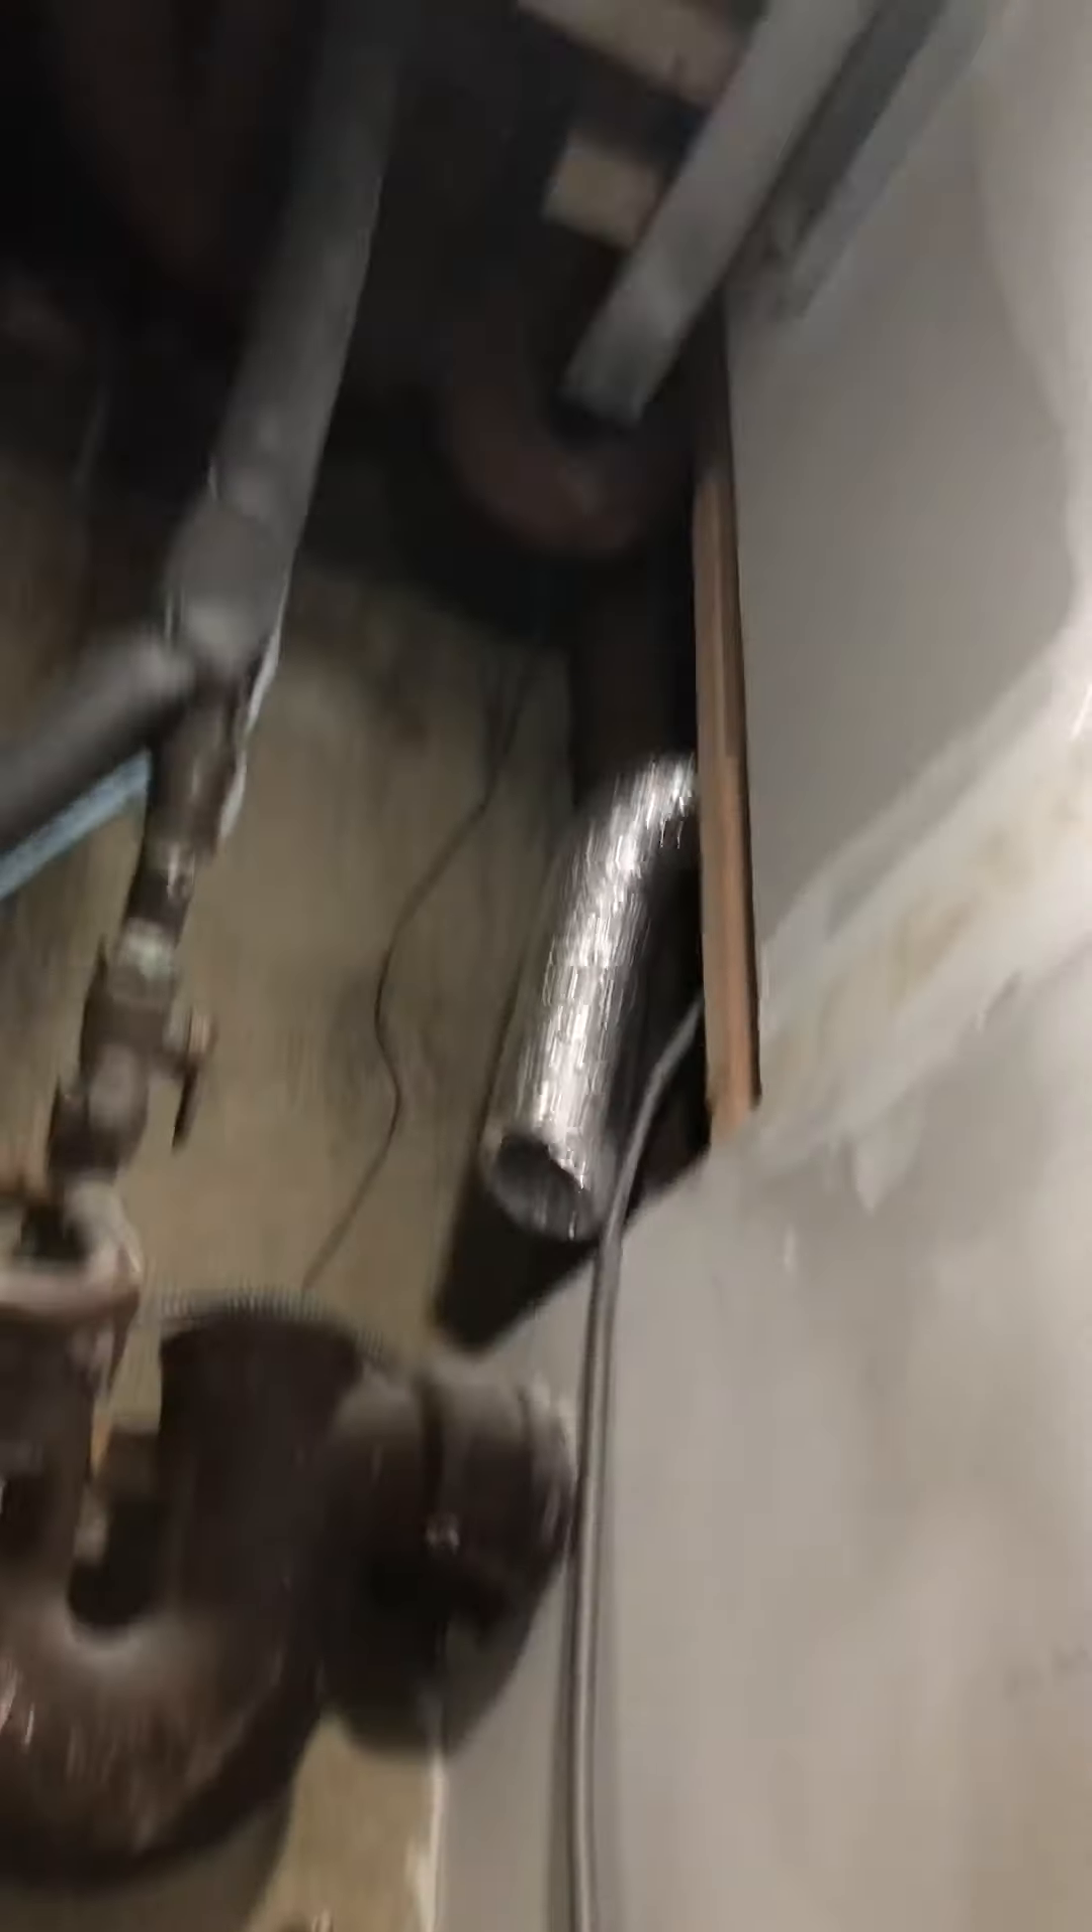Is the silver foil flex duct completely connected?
No.